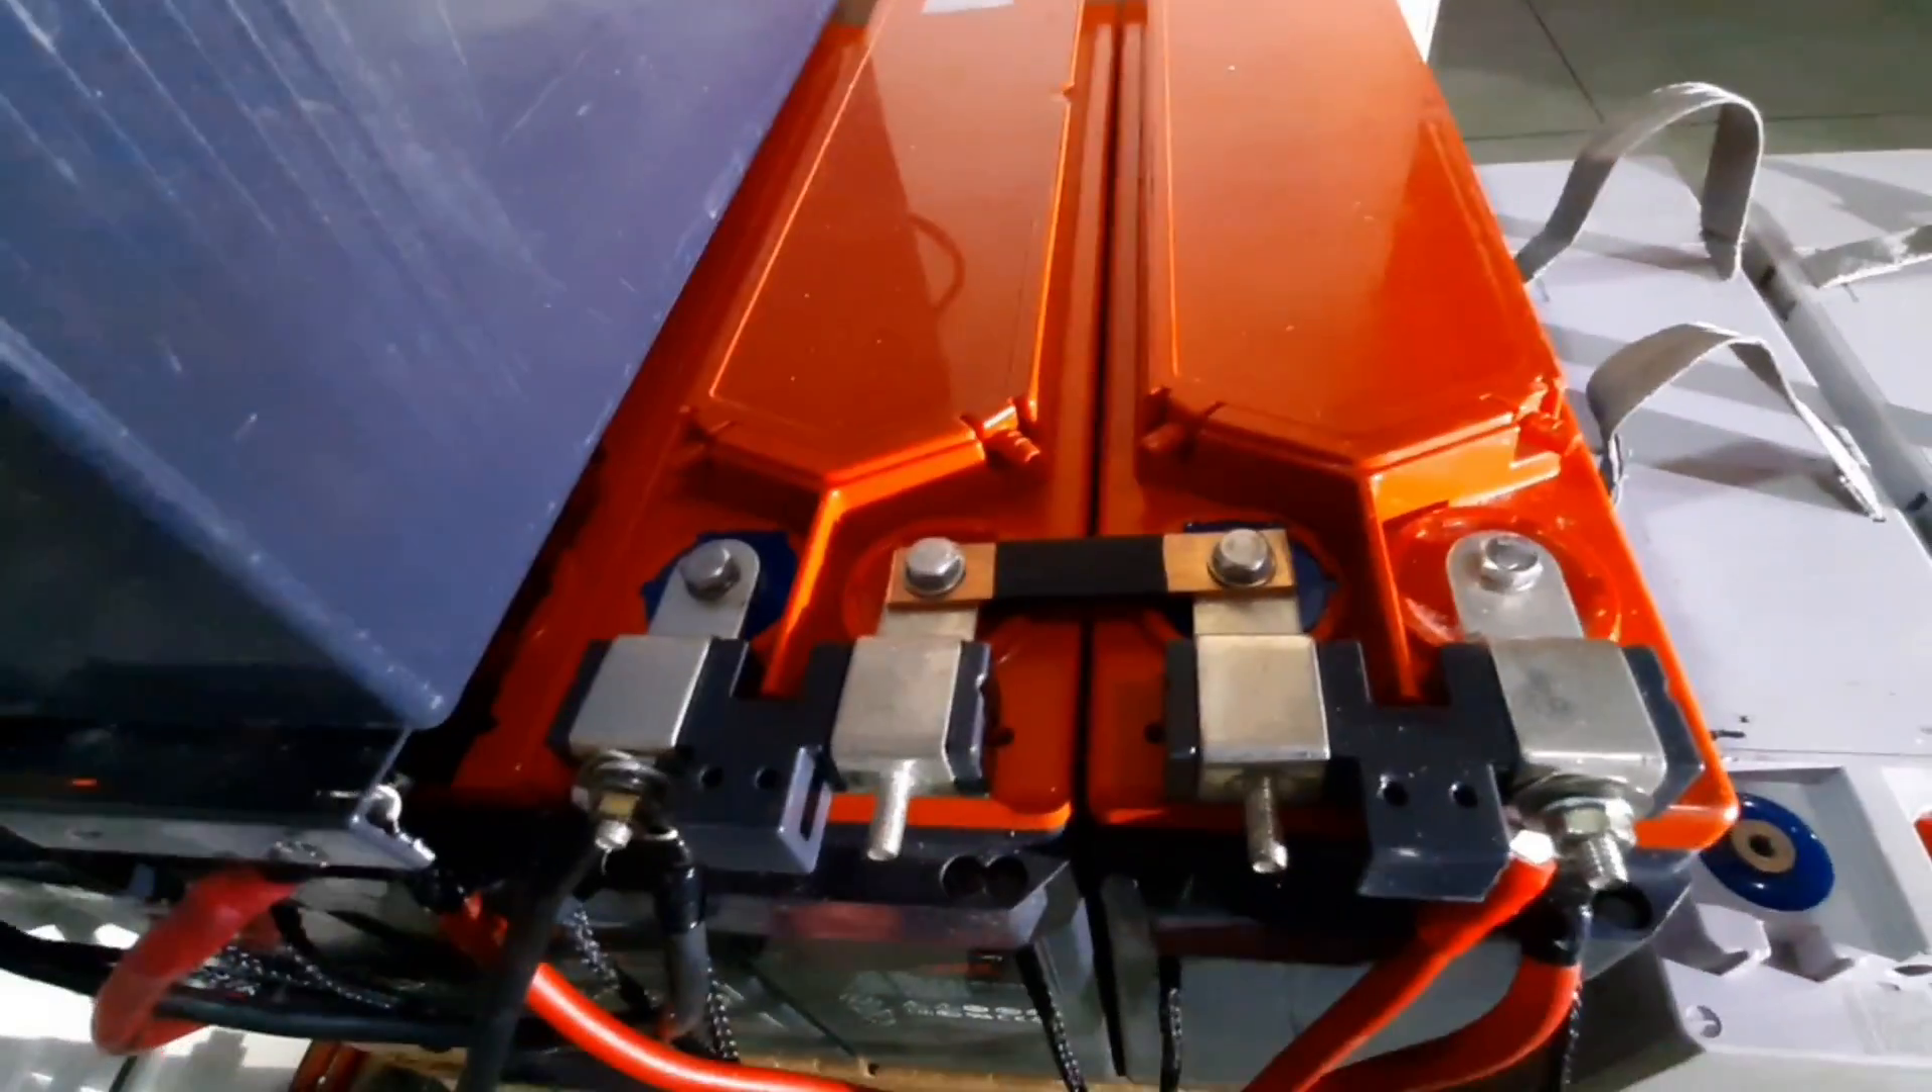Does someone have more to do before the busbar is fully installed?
No.